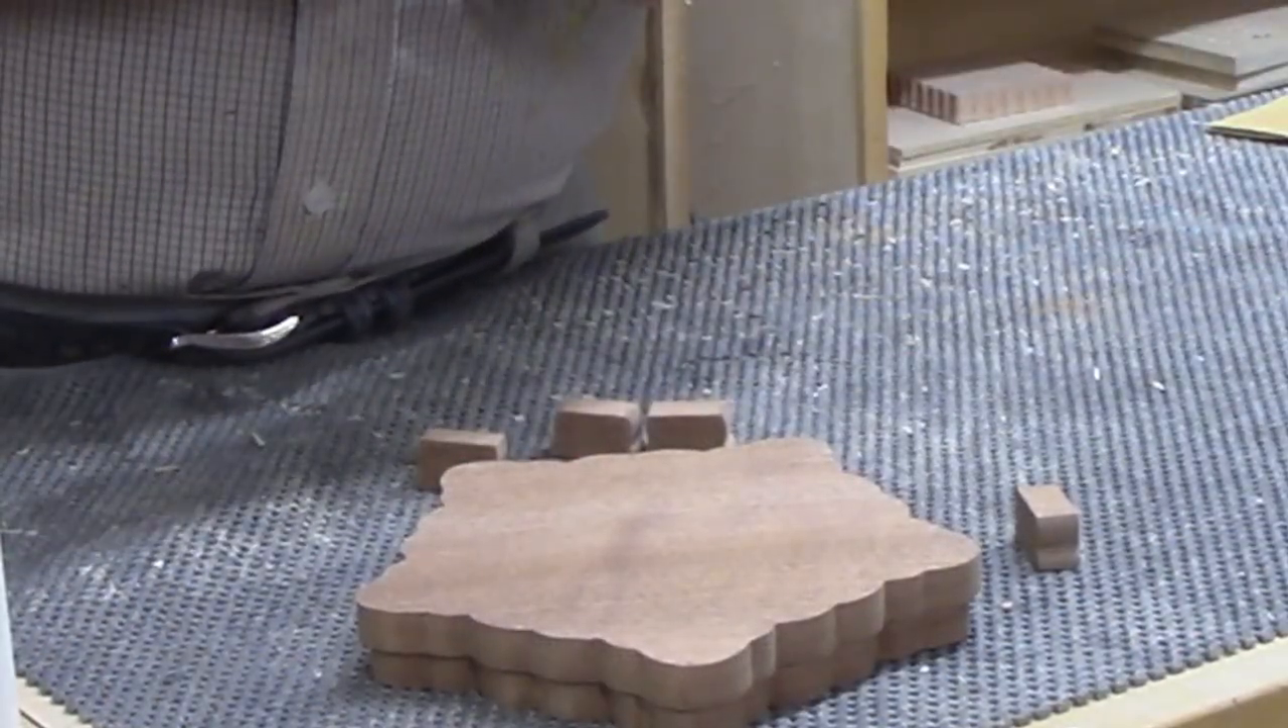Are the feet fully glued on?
No.